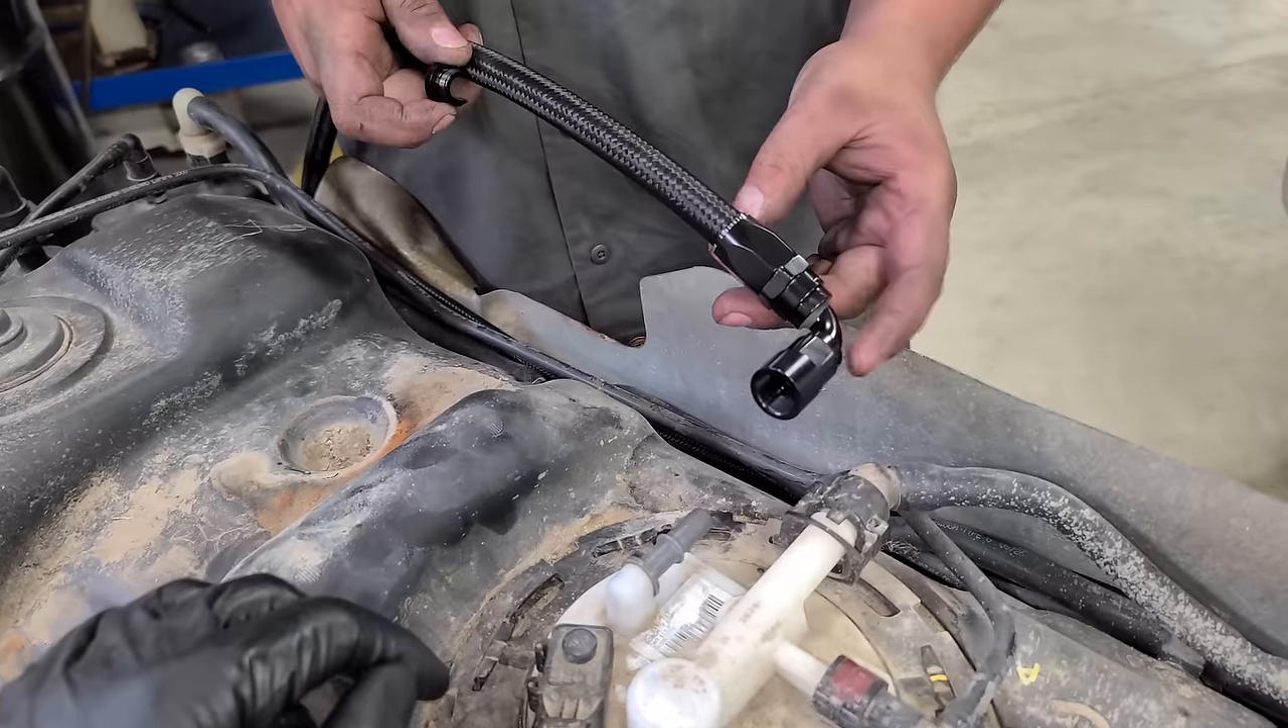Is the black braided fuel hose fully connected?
No.